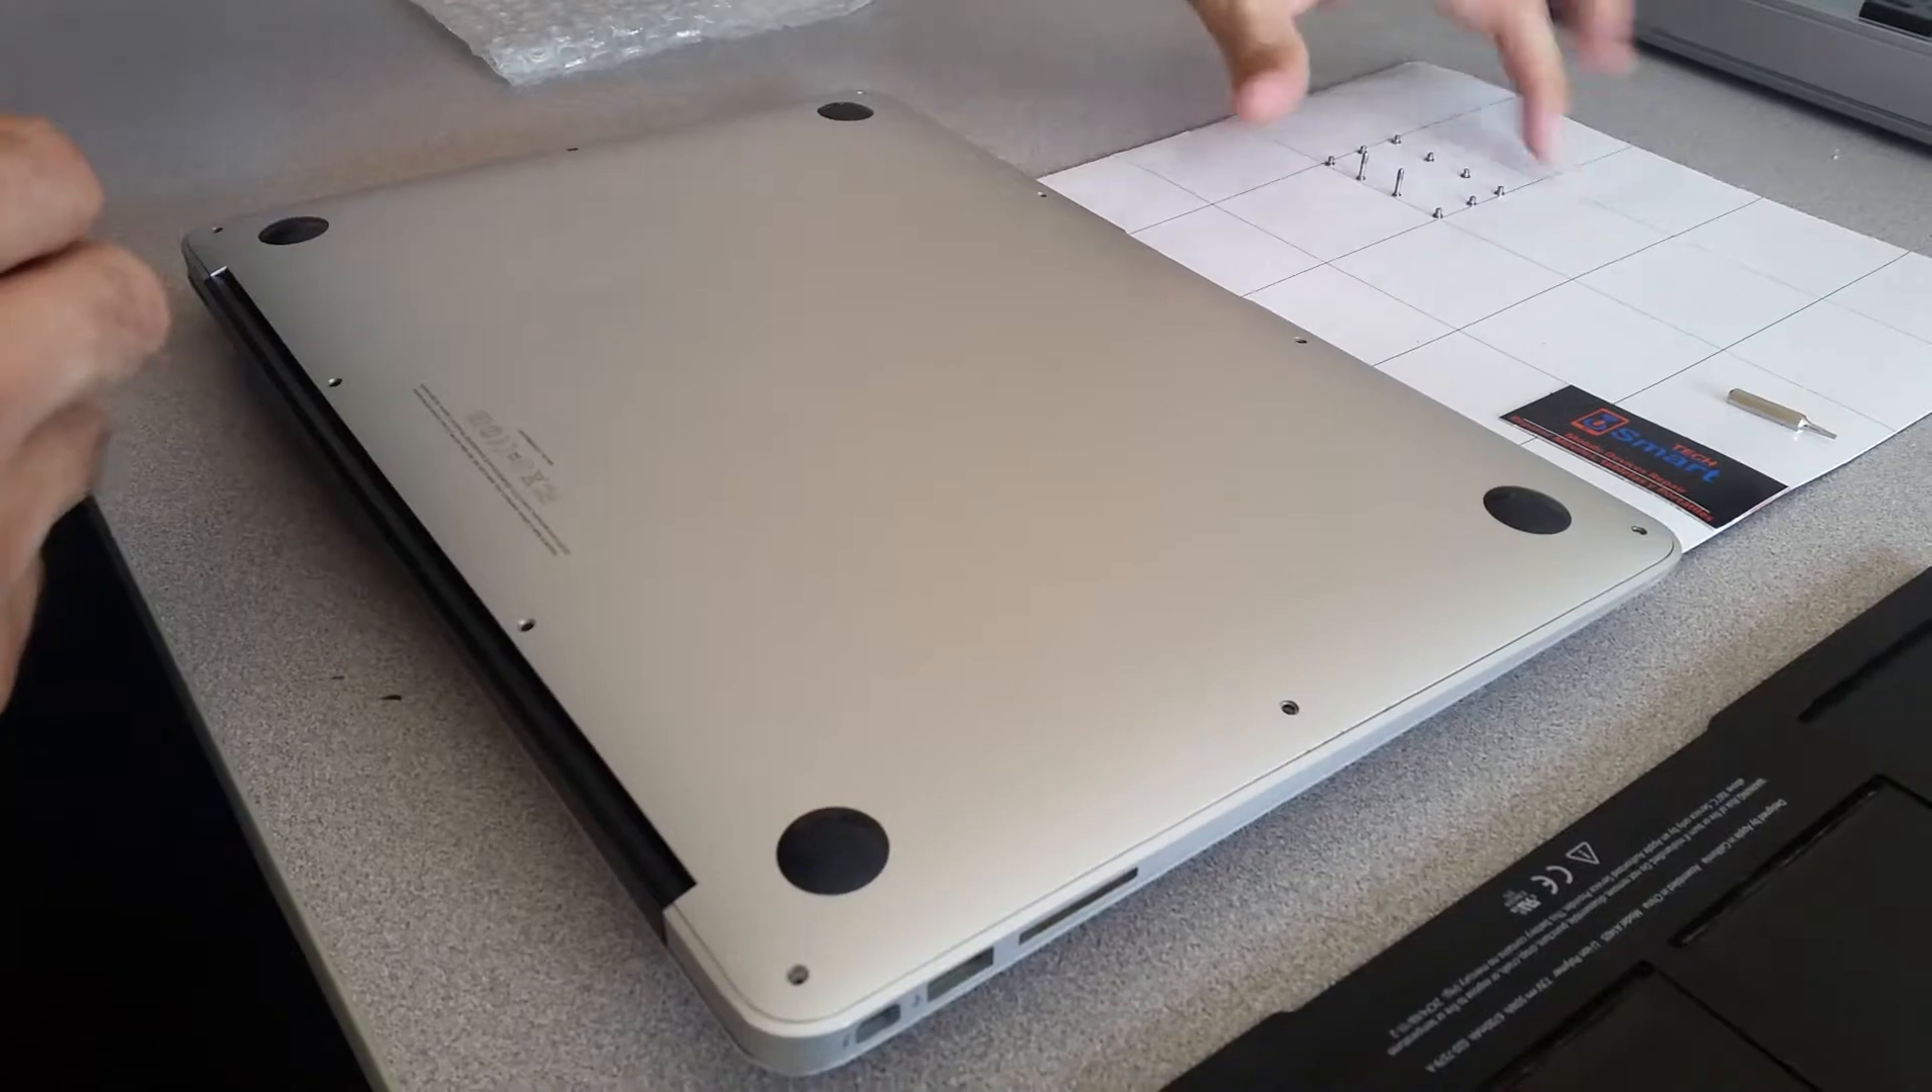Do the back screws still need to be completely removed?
No.